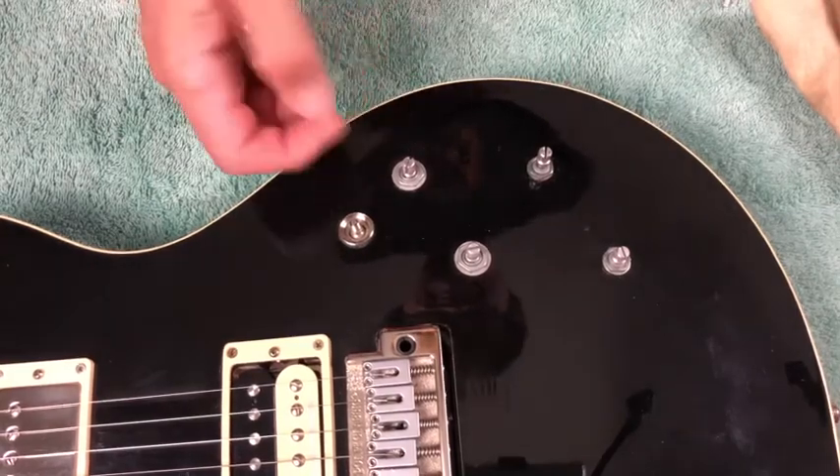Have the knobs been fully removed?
Yes.